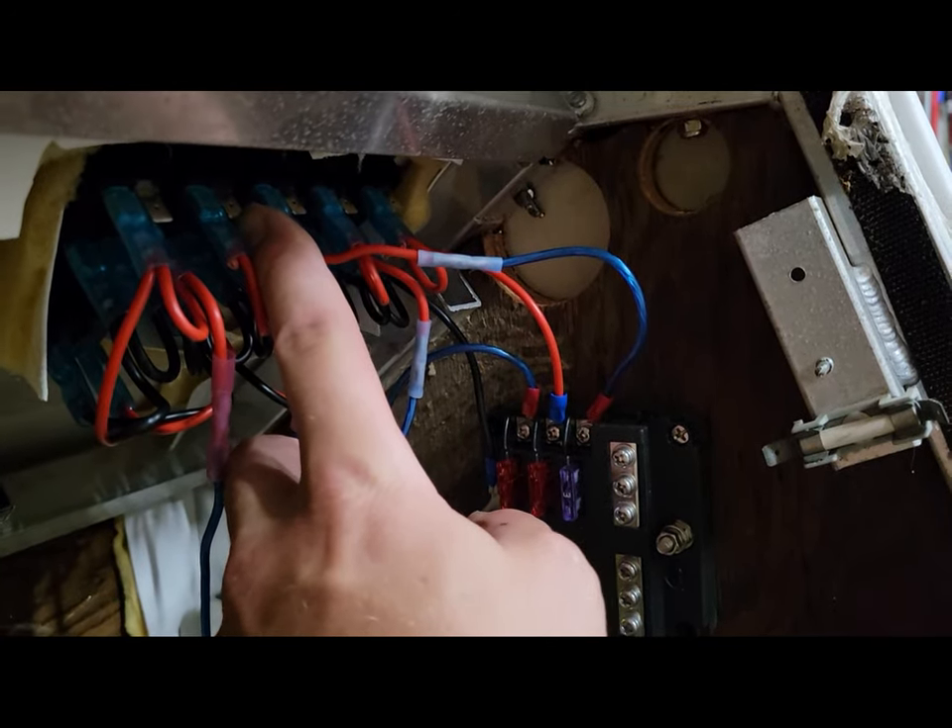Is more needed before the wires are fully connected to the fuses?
No.